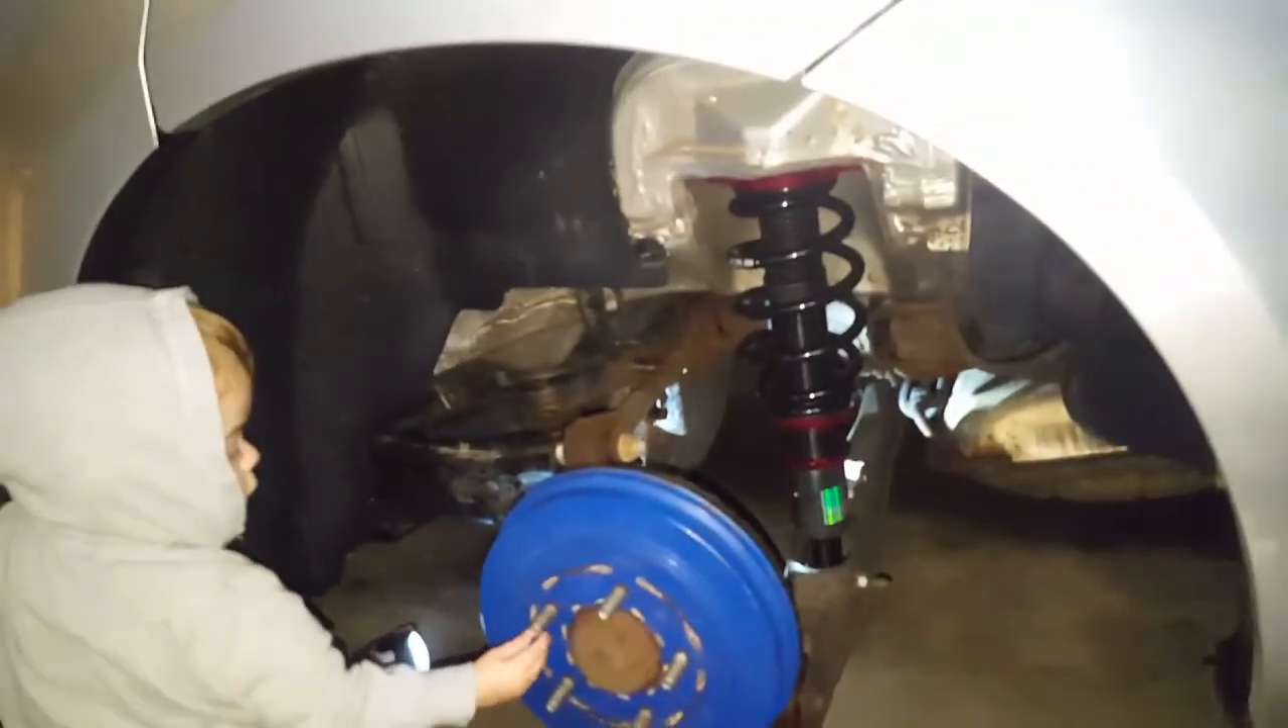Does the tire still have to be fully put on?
Yes.